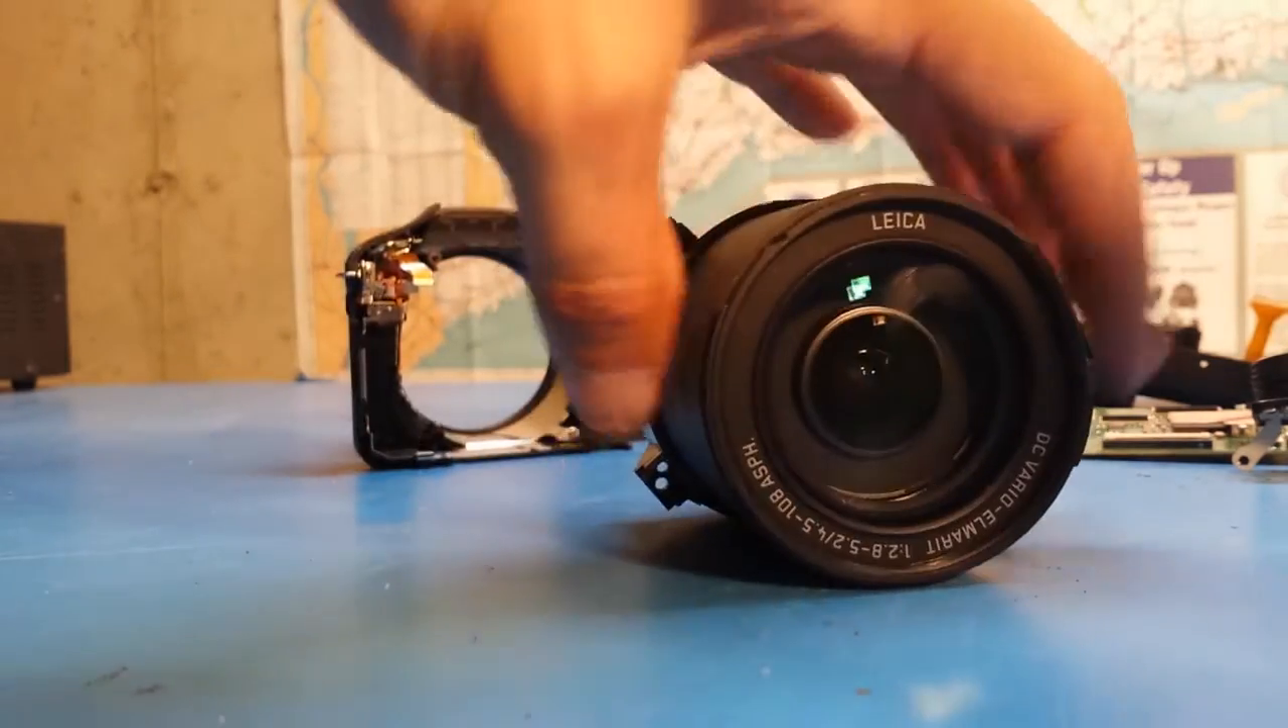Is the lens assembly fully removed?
Yes.